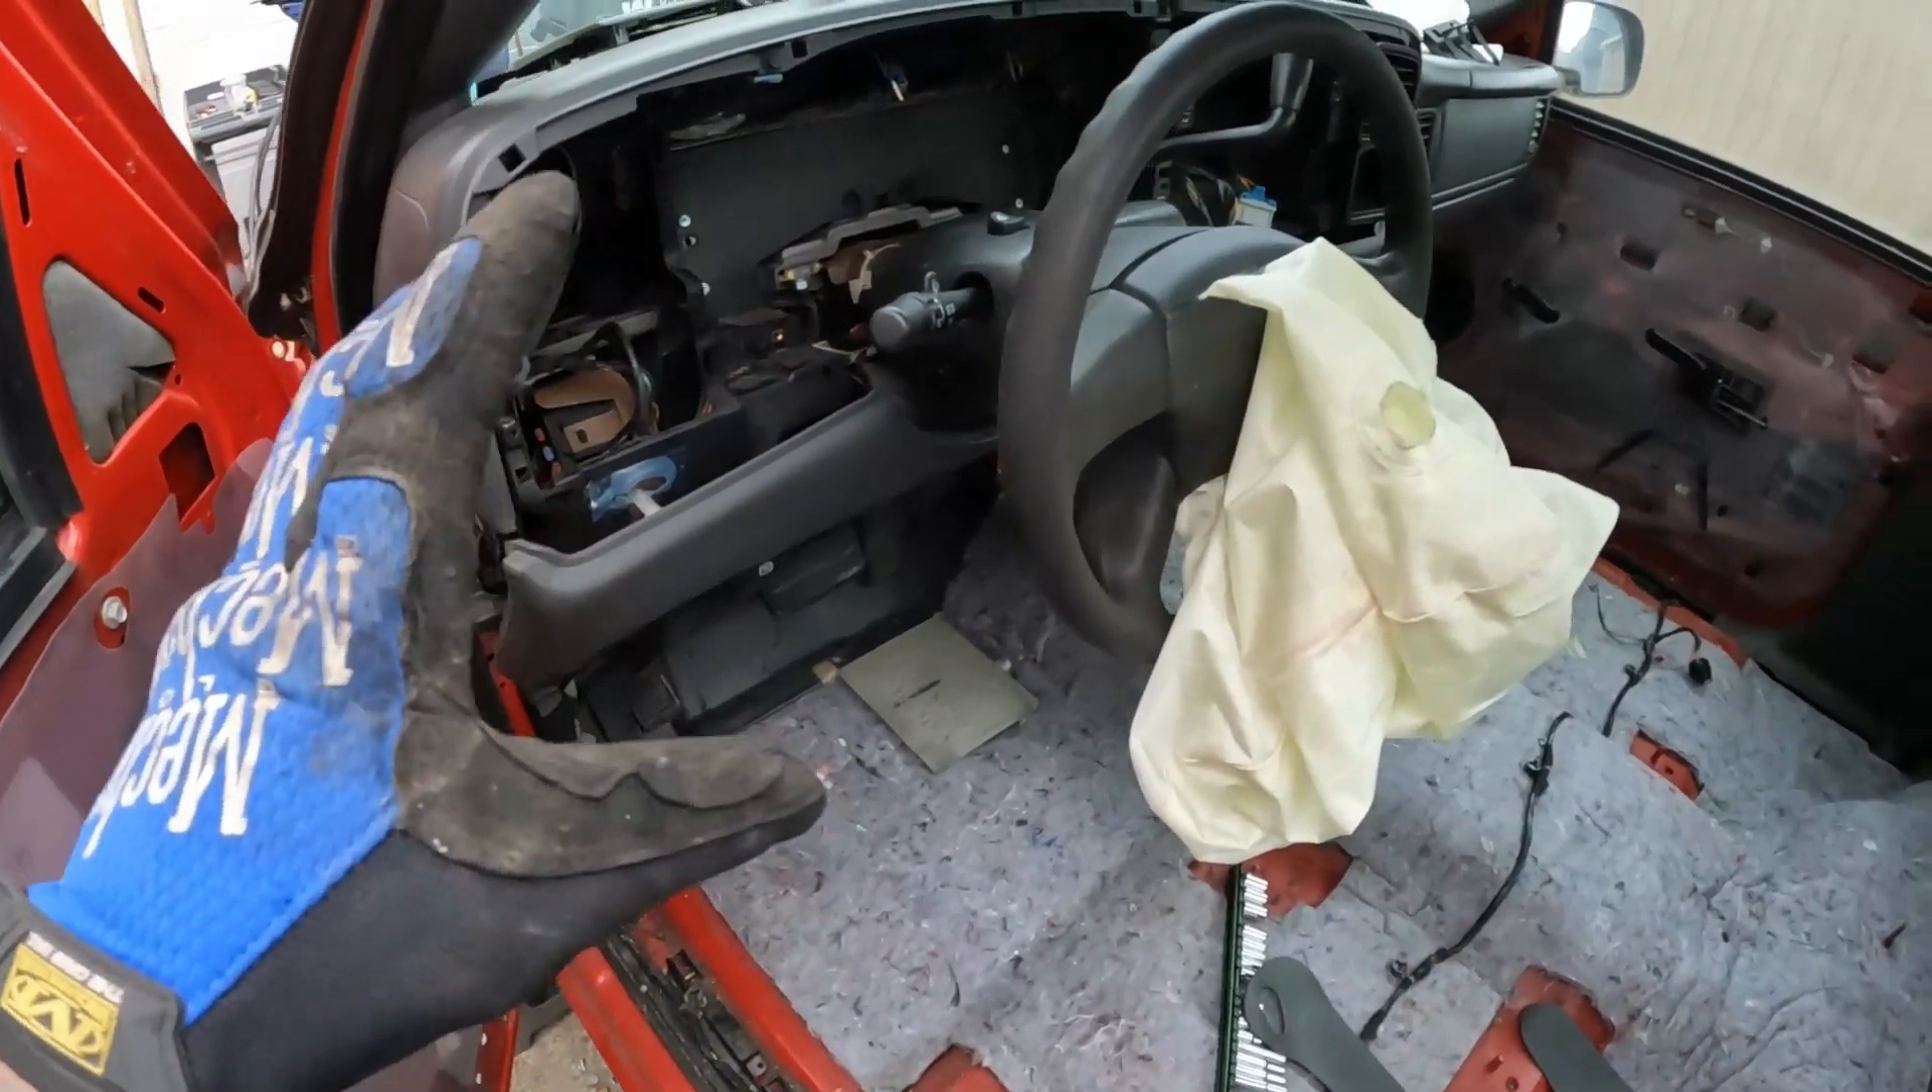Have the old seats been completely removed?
Yes.